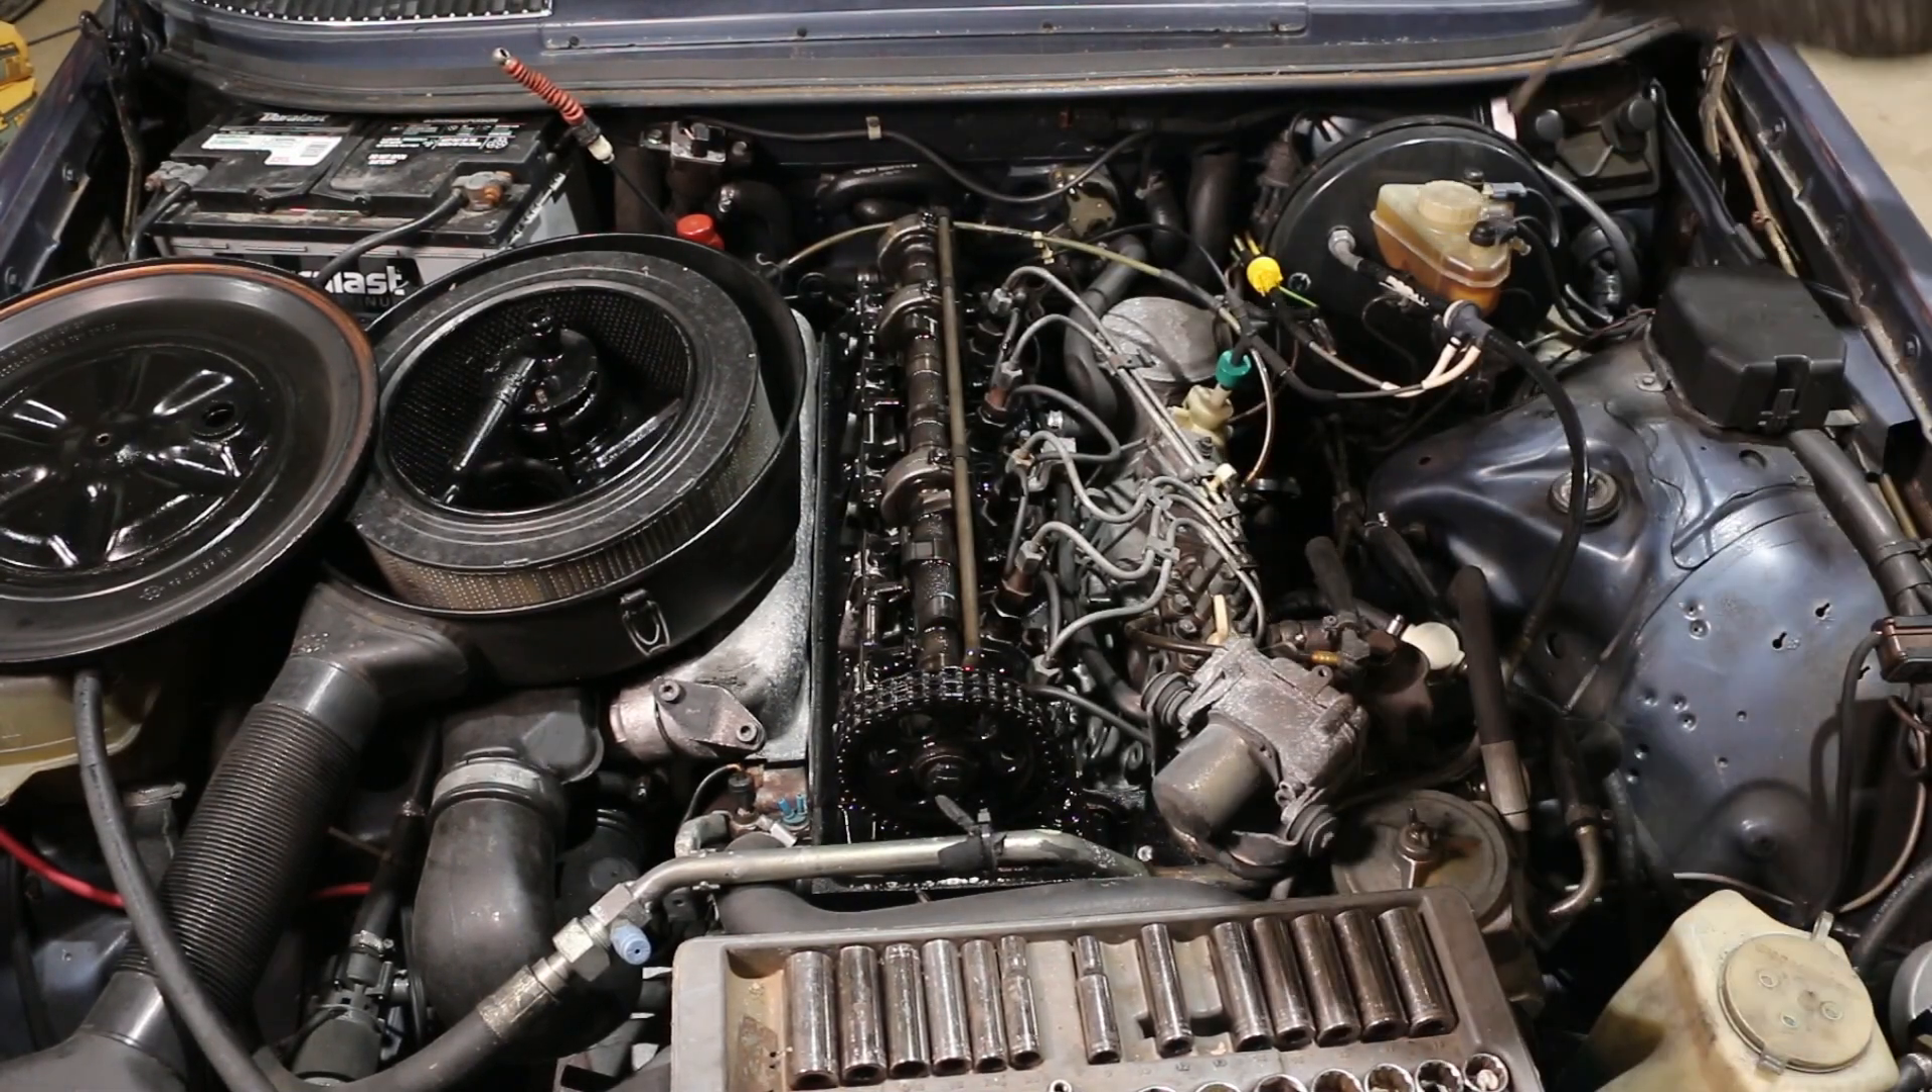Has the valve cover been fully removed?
Yes.